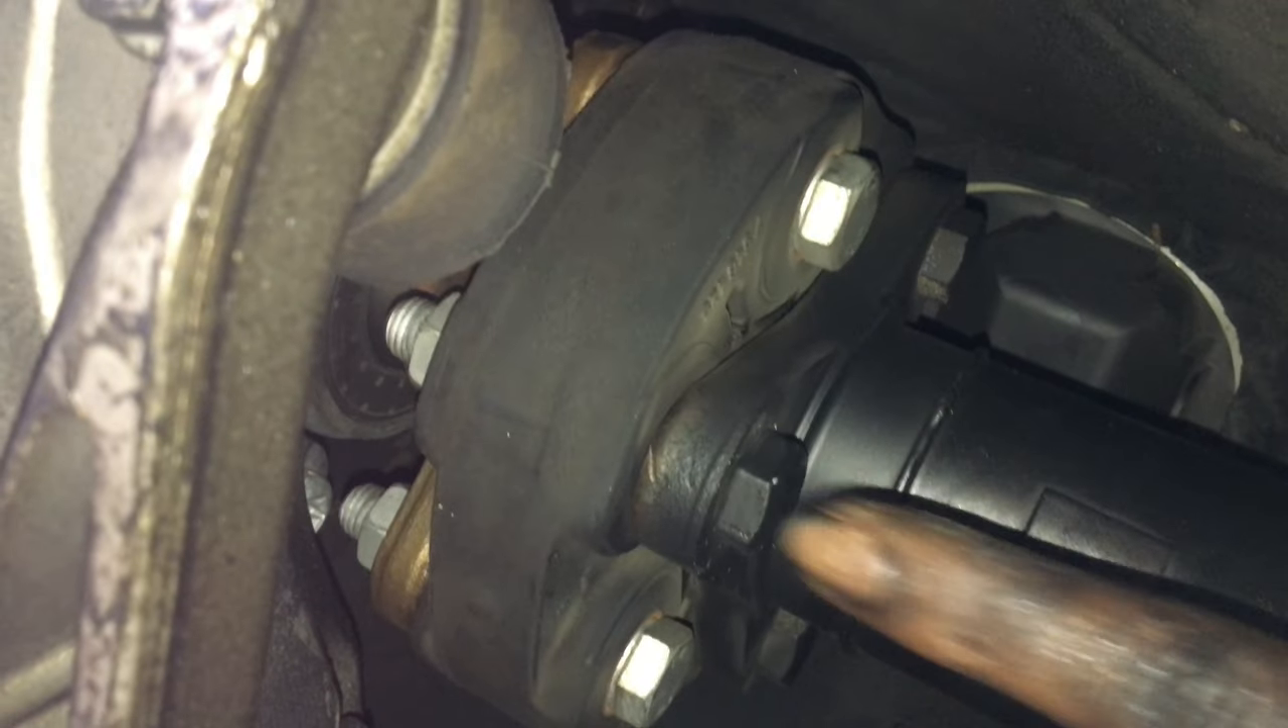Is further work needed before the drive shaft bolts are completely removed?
Yes.